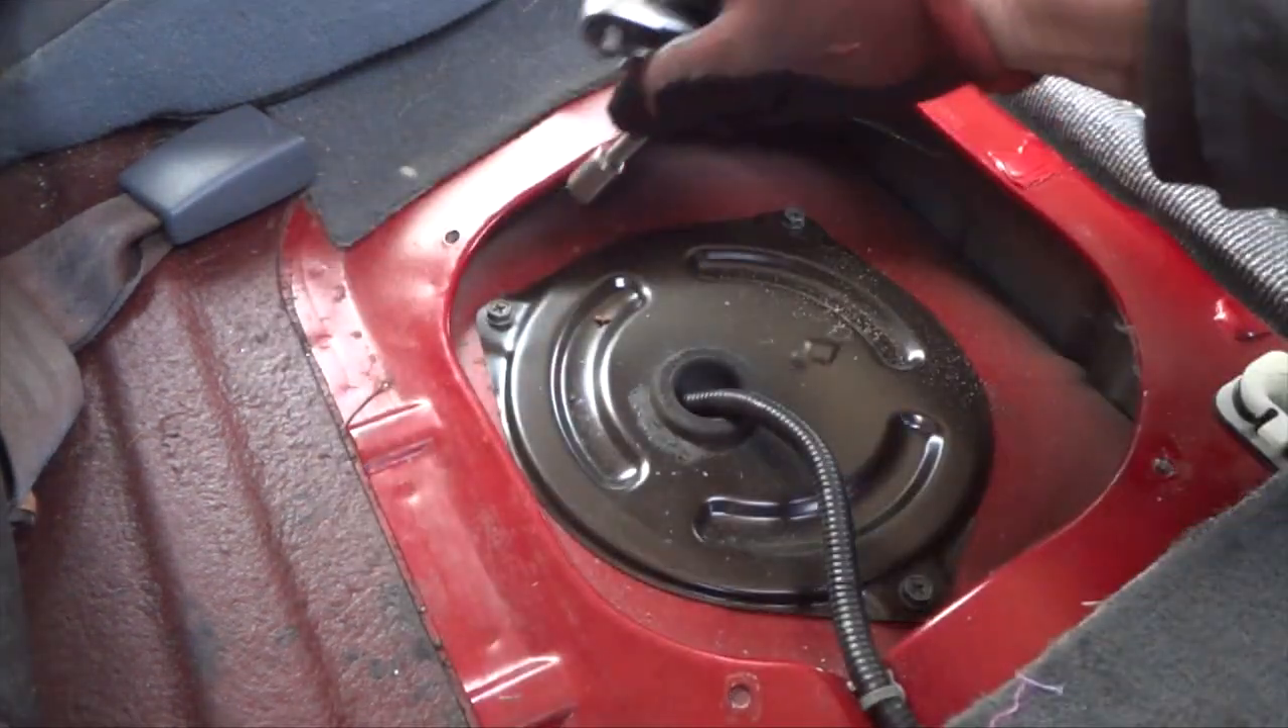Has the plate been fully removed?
No.